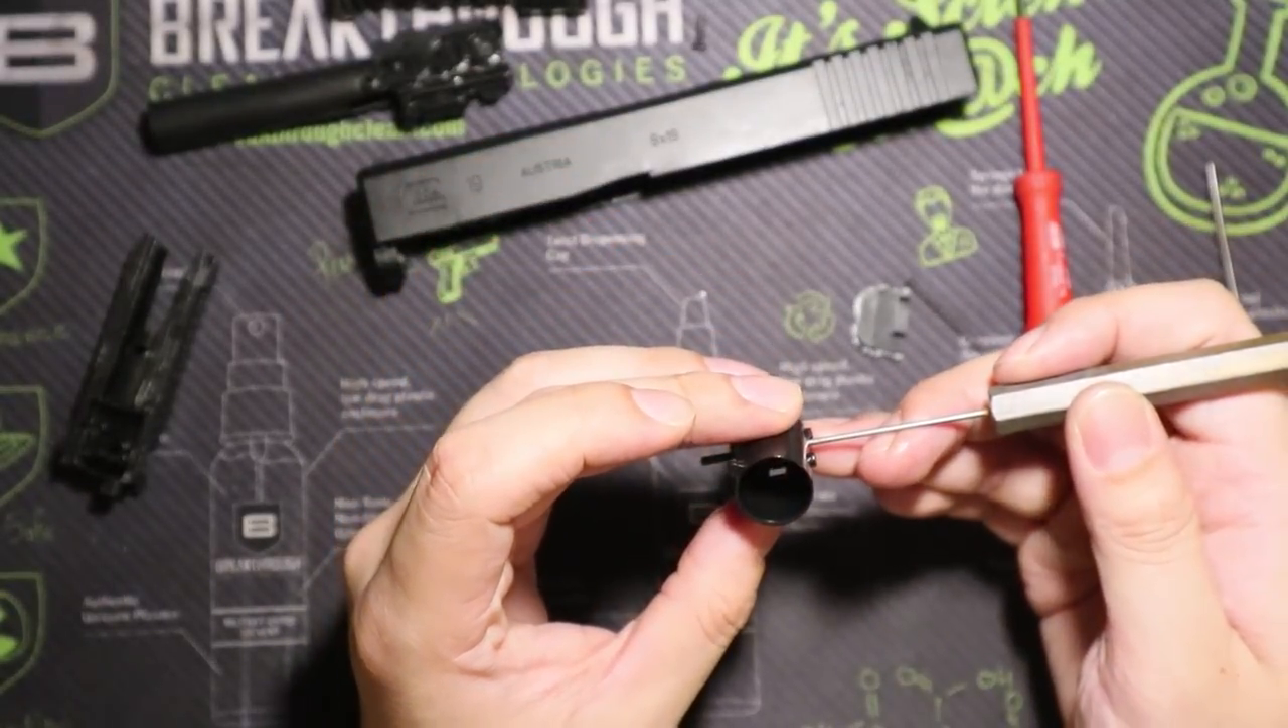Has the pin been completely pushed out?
No.